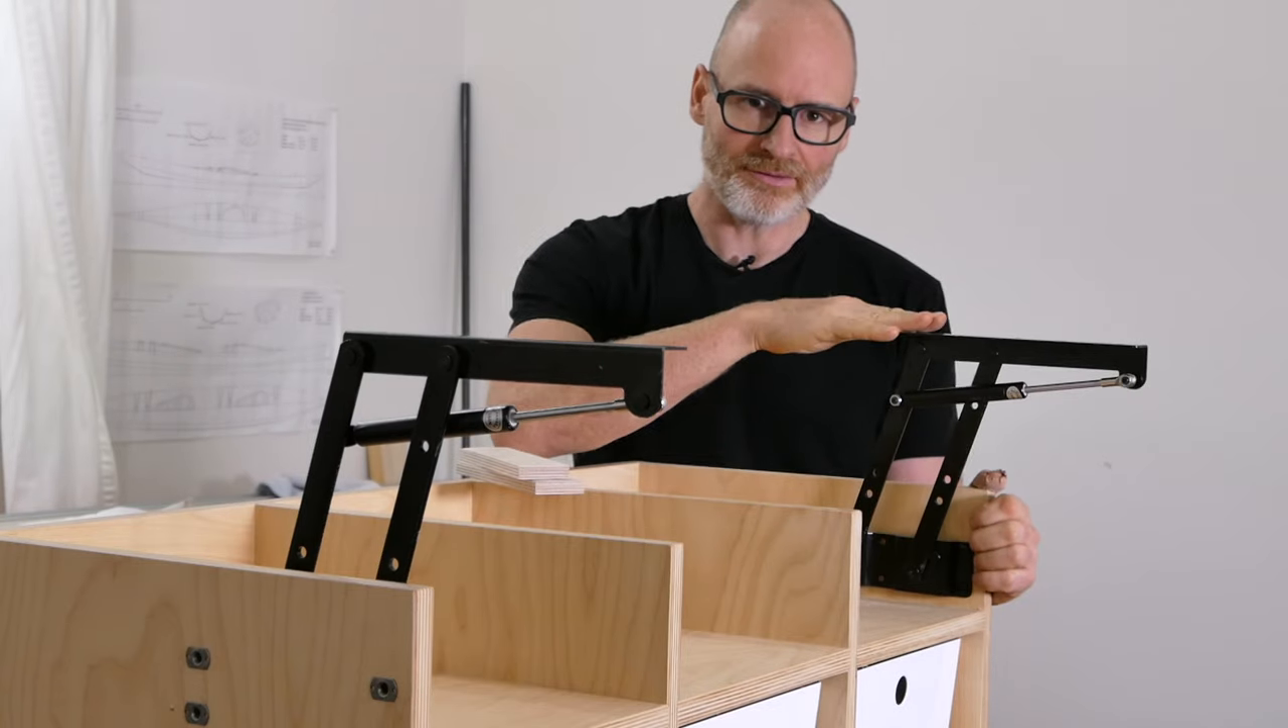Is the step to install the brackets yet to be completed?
No.